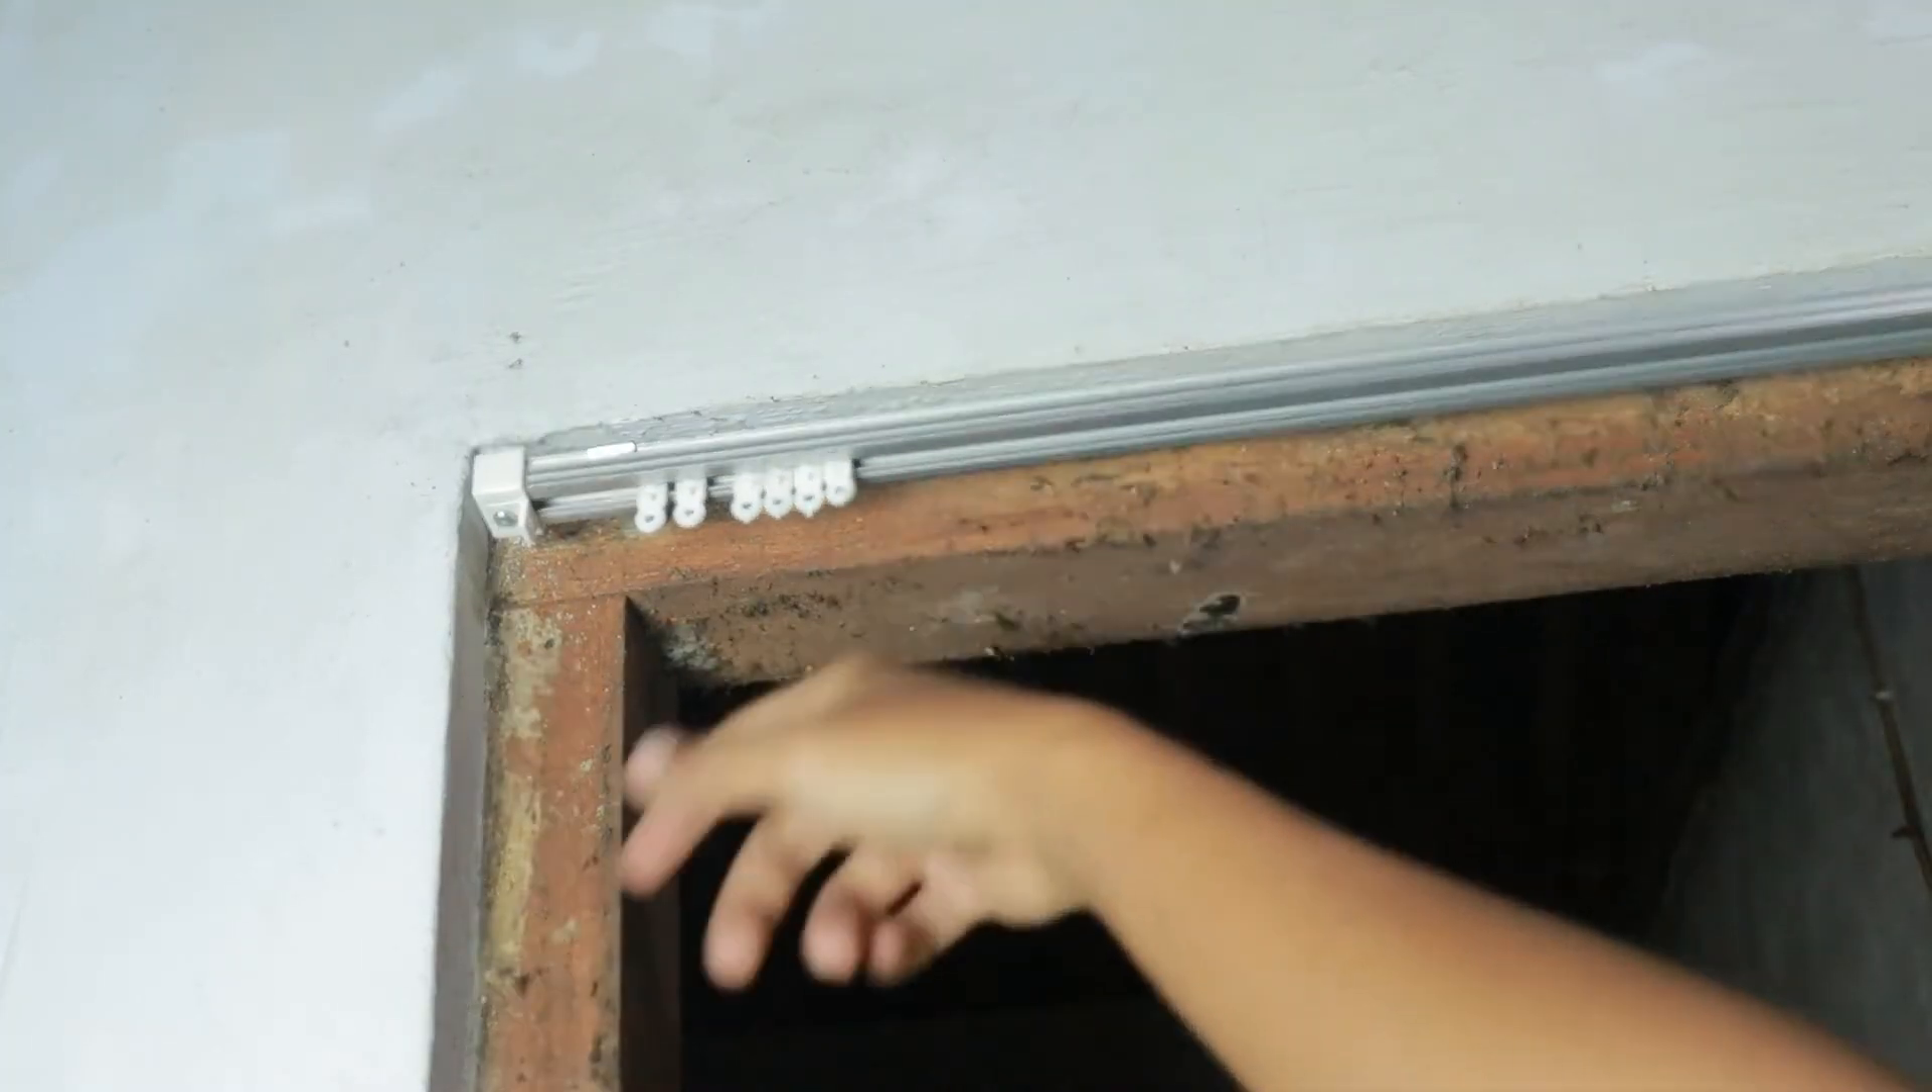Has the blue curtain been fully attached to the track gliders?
No.